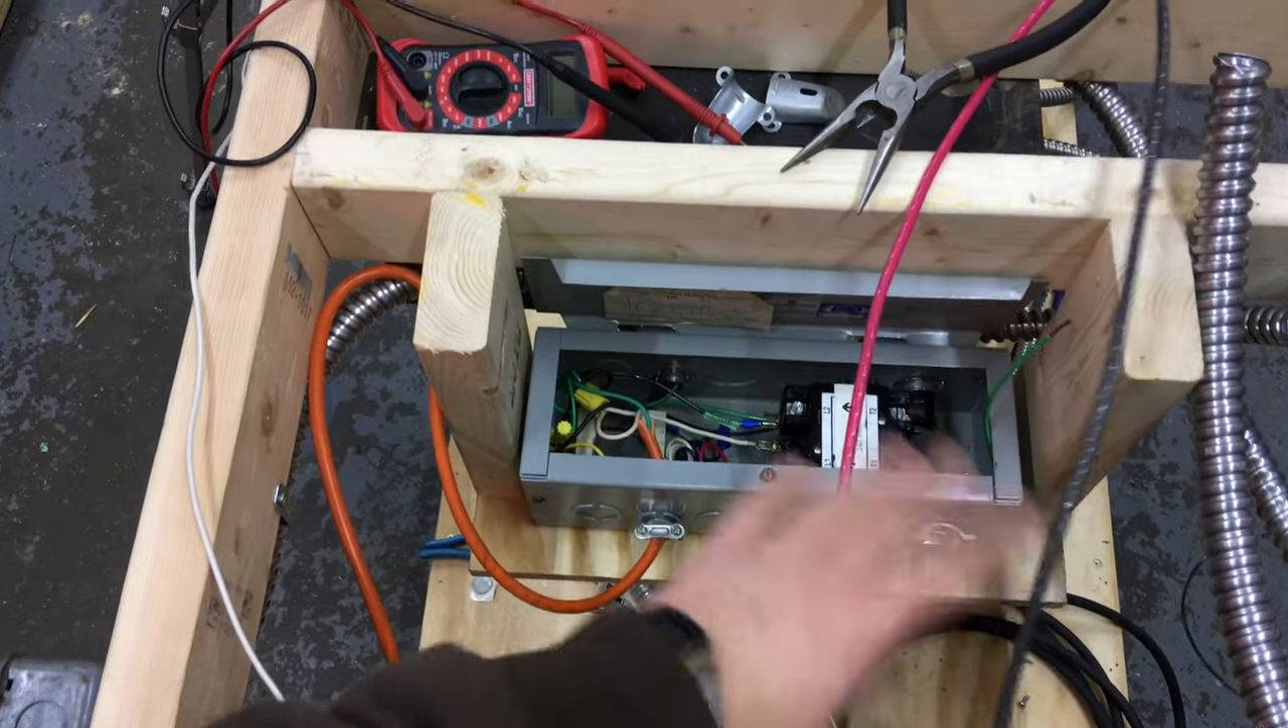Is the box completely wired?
No.